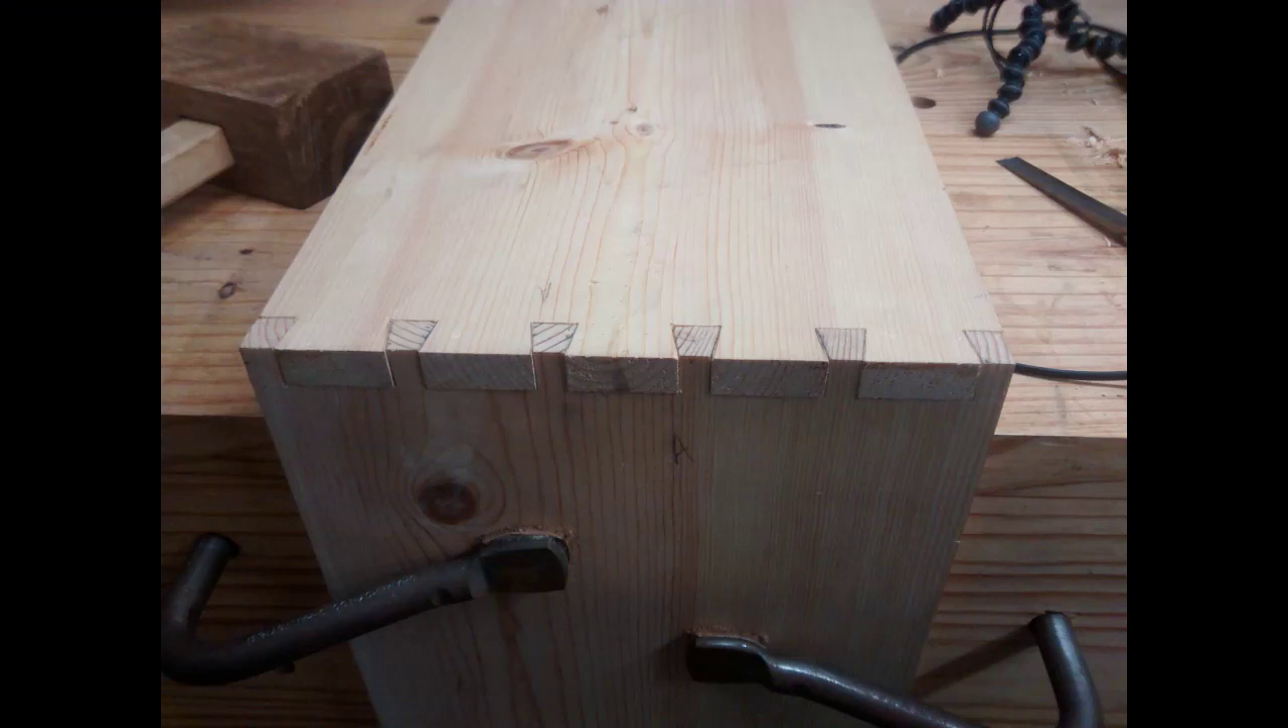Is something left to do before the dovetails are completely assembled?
No.